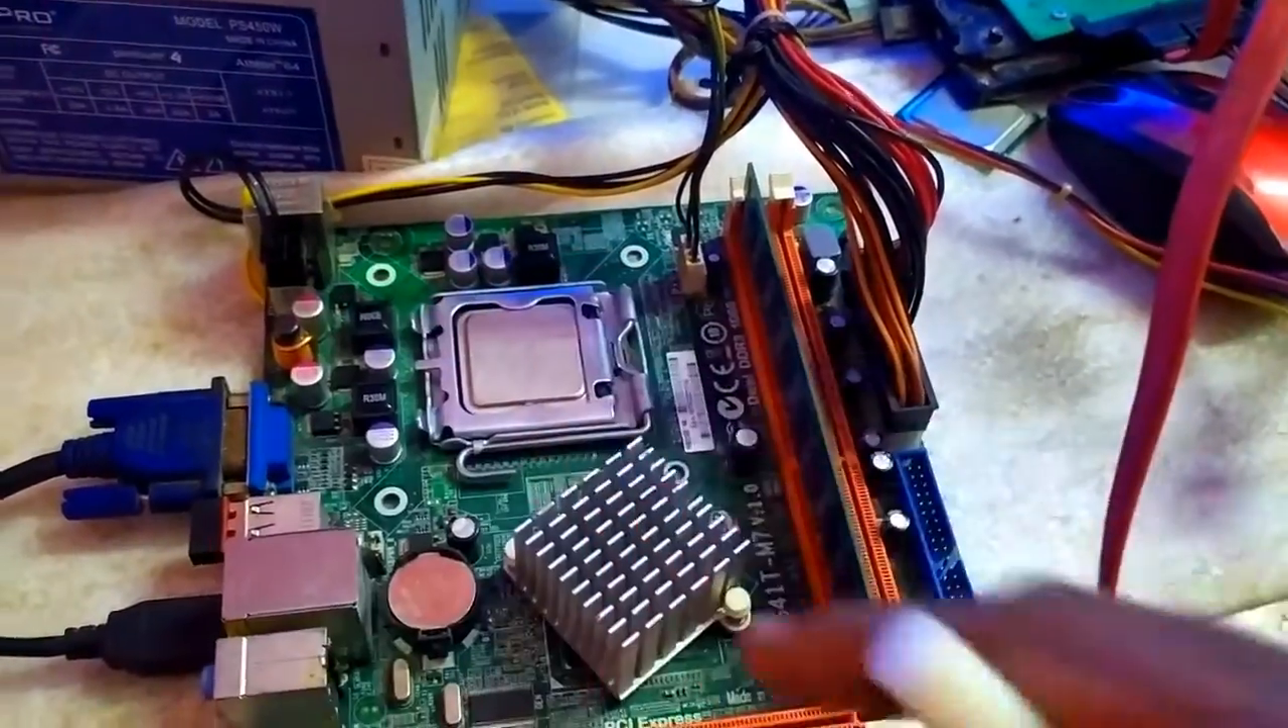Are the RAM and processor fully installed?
Yes.